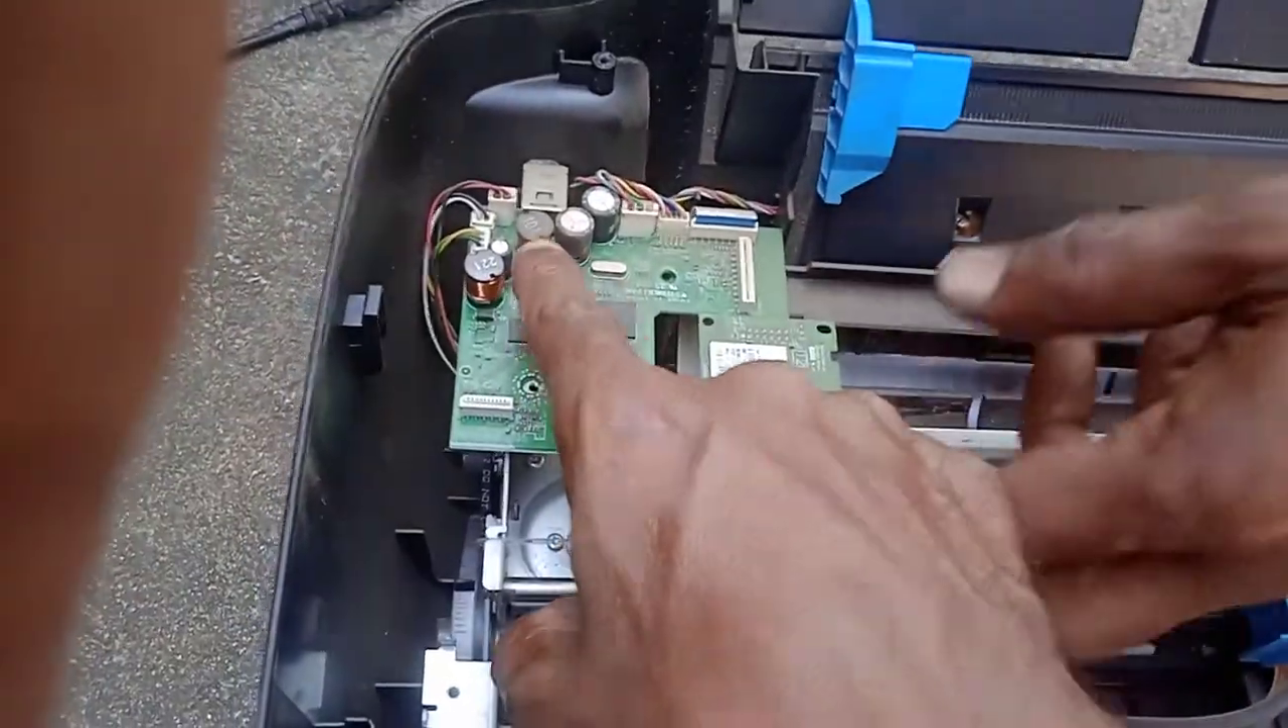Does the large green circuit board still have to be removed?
Yes.